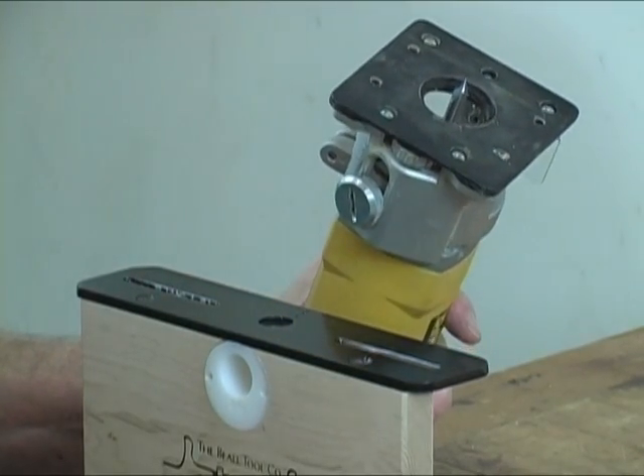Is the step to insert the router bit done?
Yes.